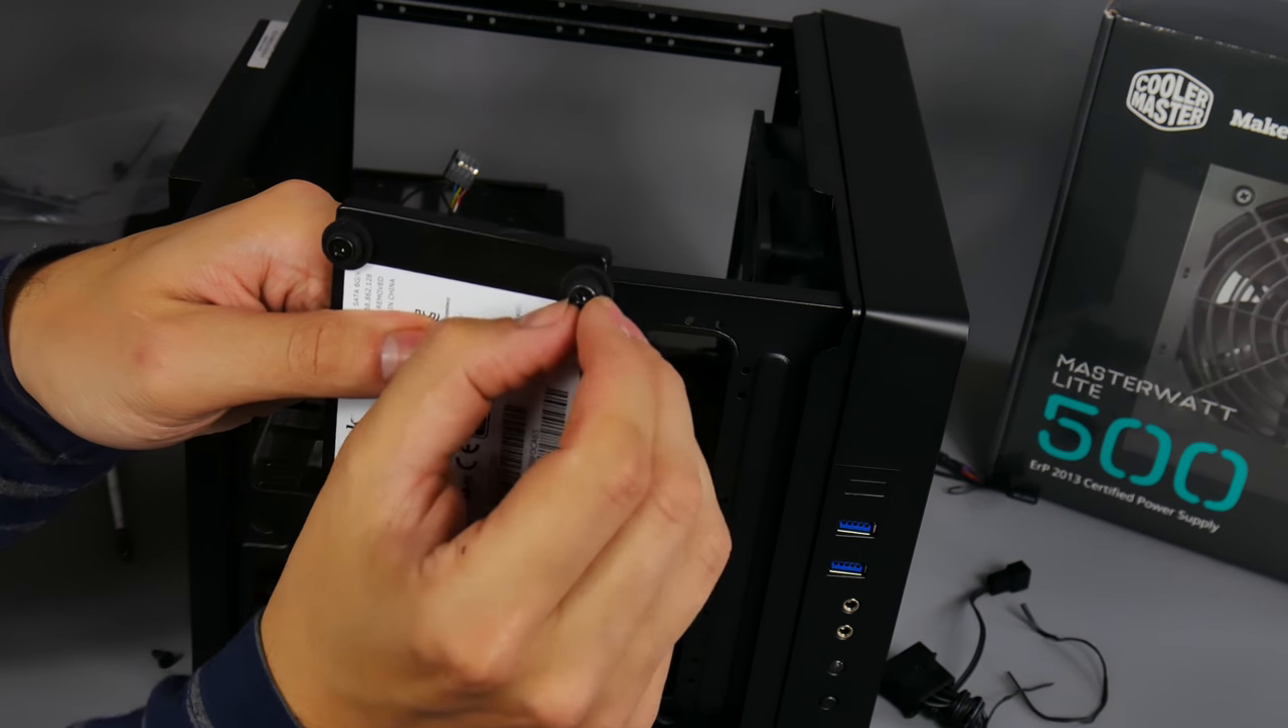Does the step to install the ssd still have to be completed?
Yes.